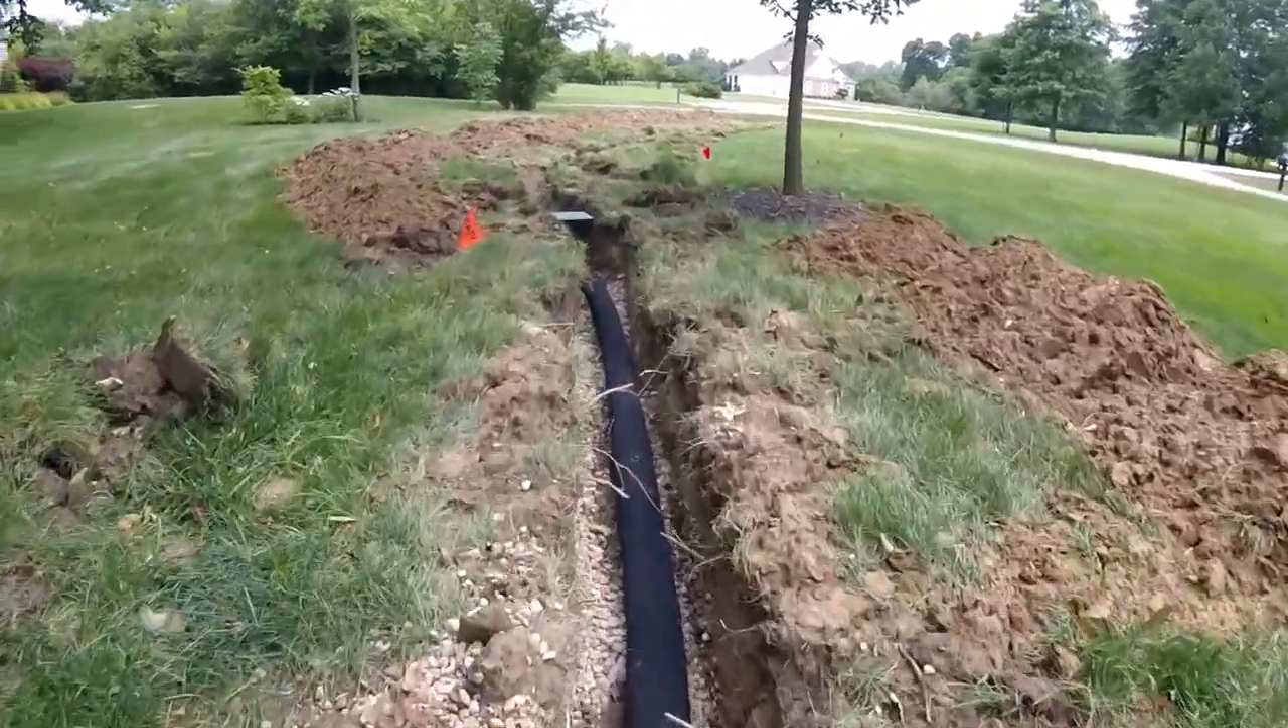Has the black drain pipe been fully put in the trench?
Yes.